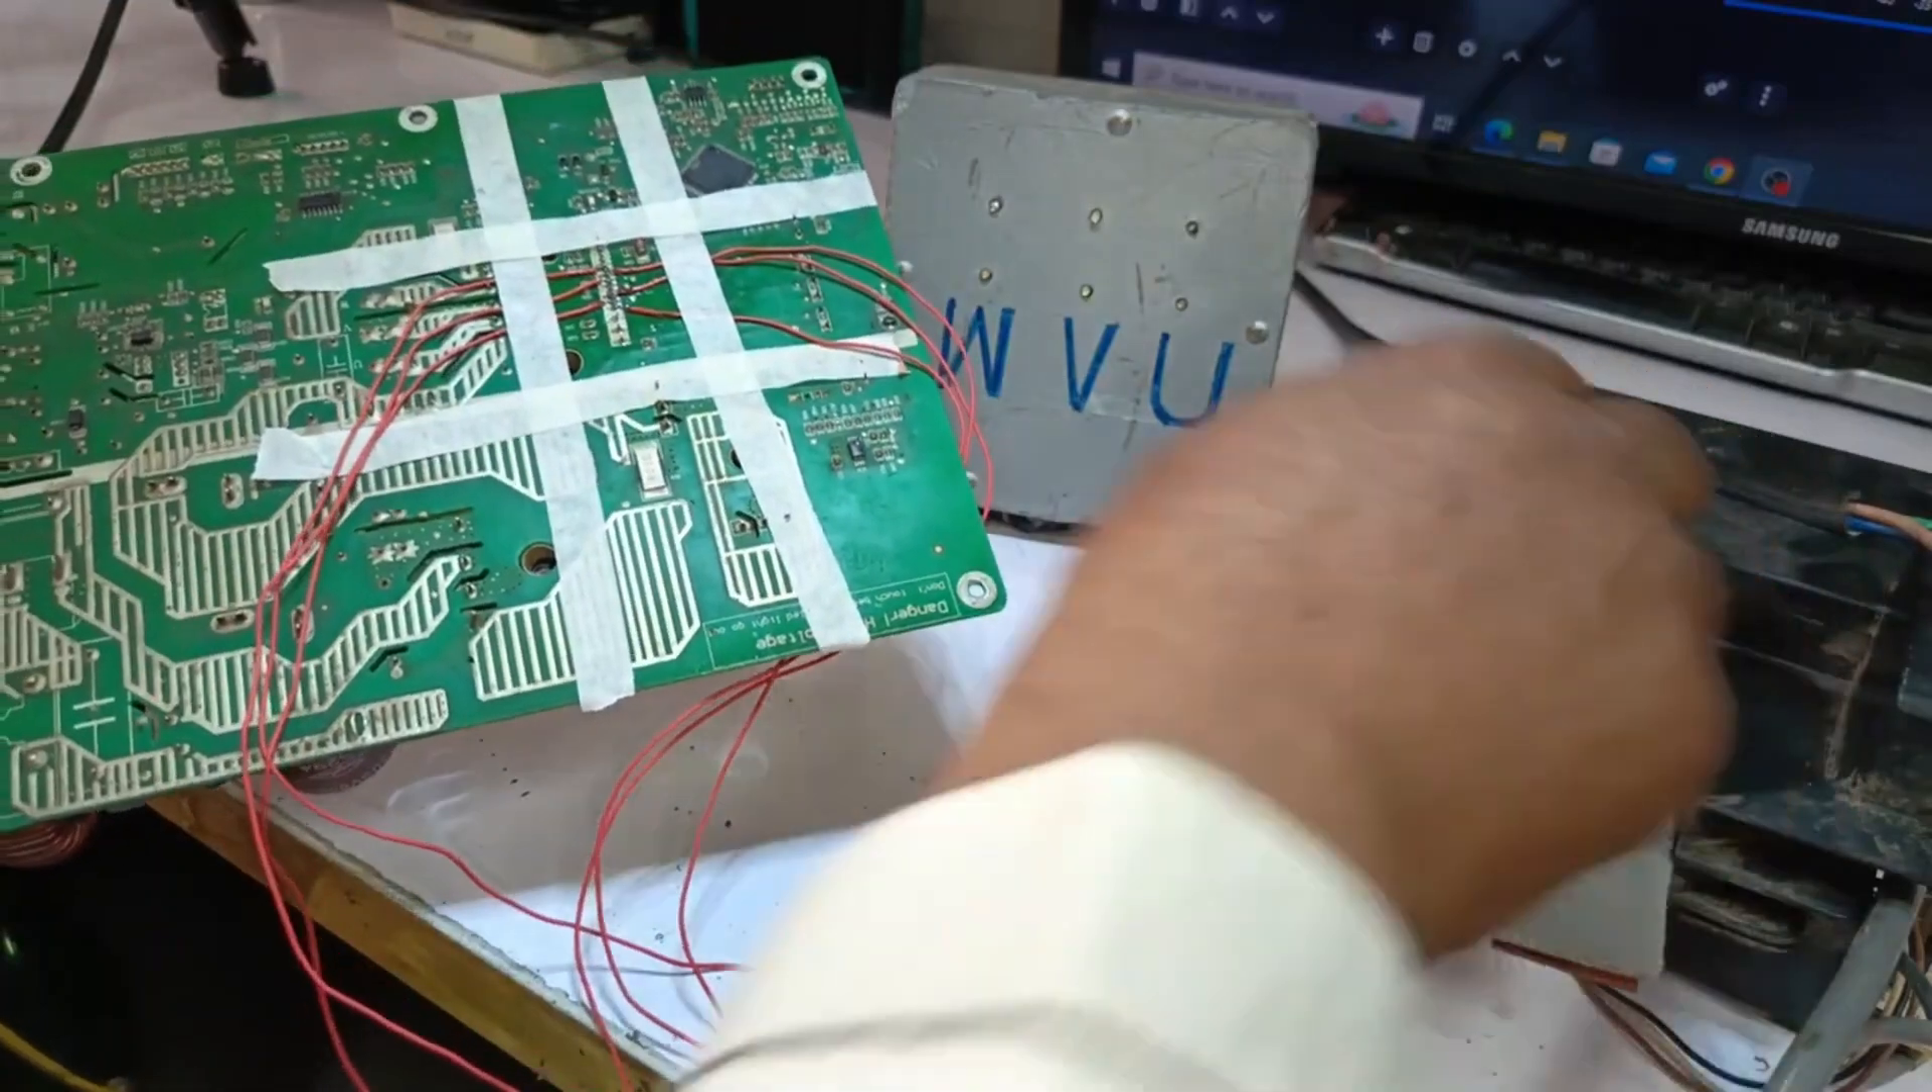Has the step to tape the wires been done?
Yes.